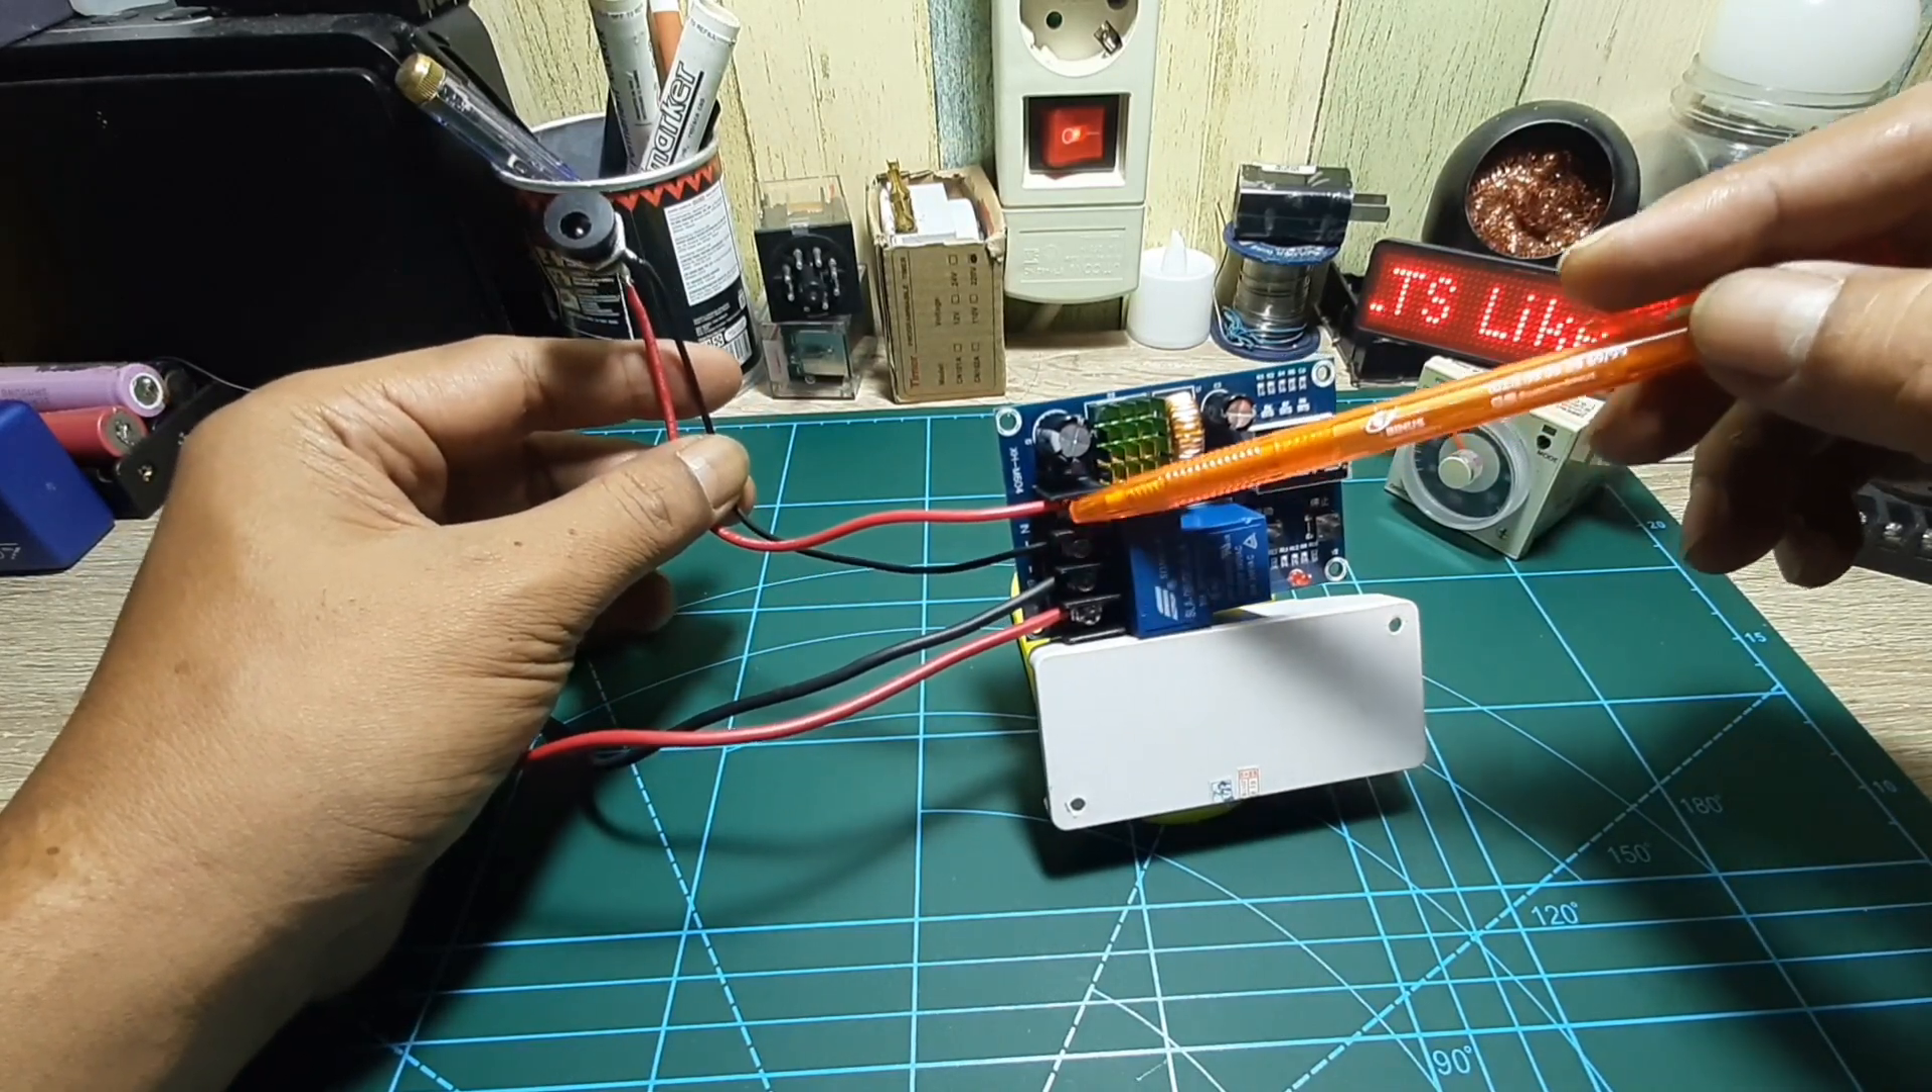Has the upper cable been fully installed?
Yes.